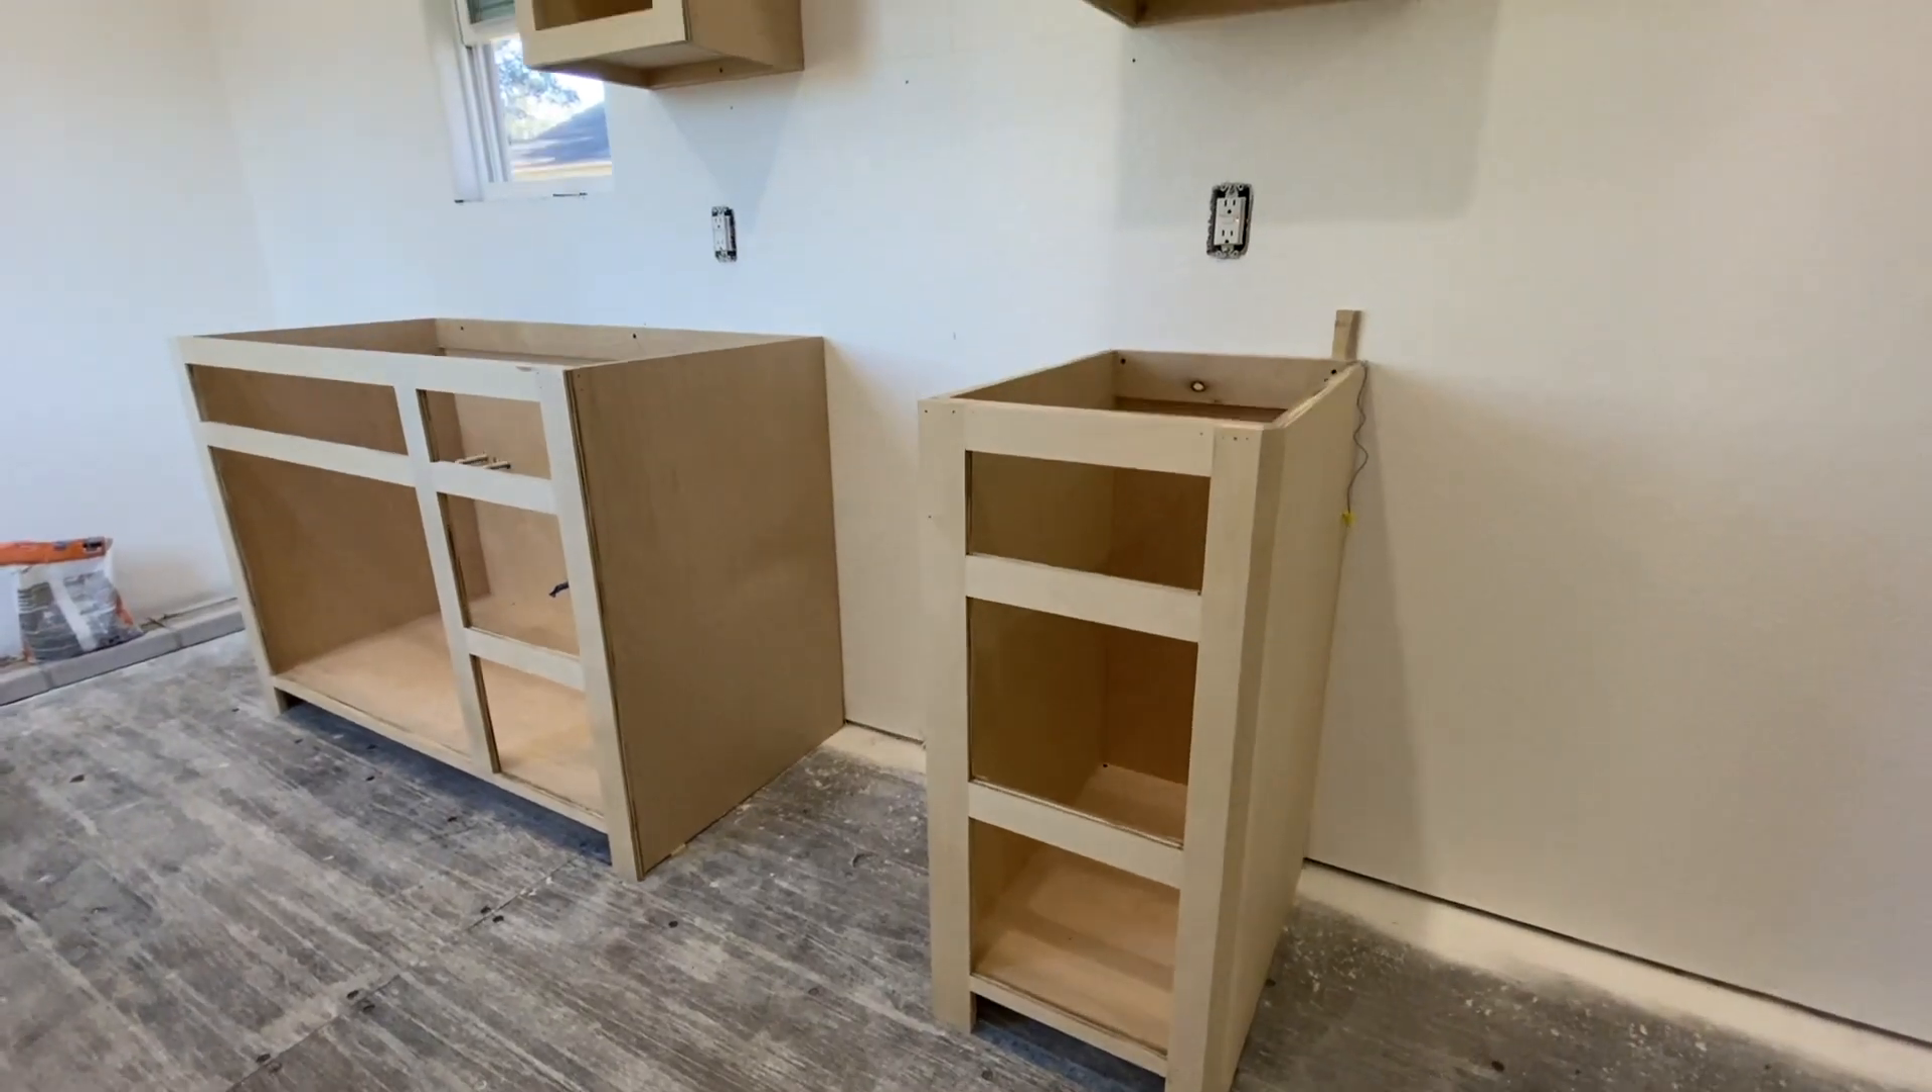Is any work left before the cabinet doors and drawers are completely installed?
Yes.